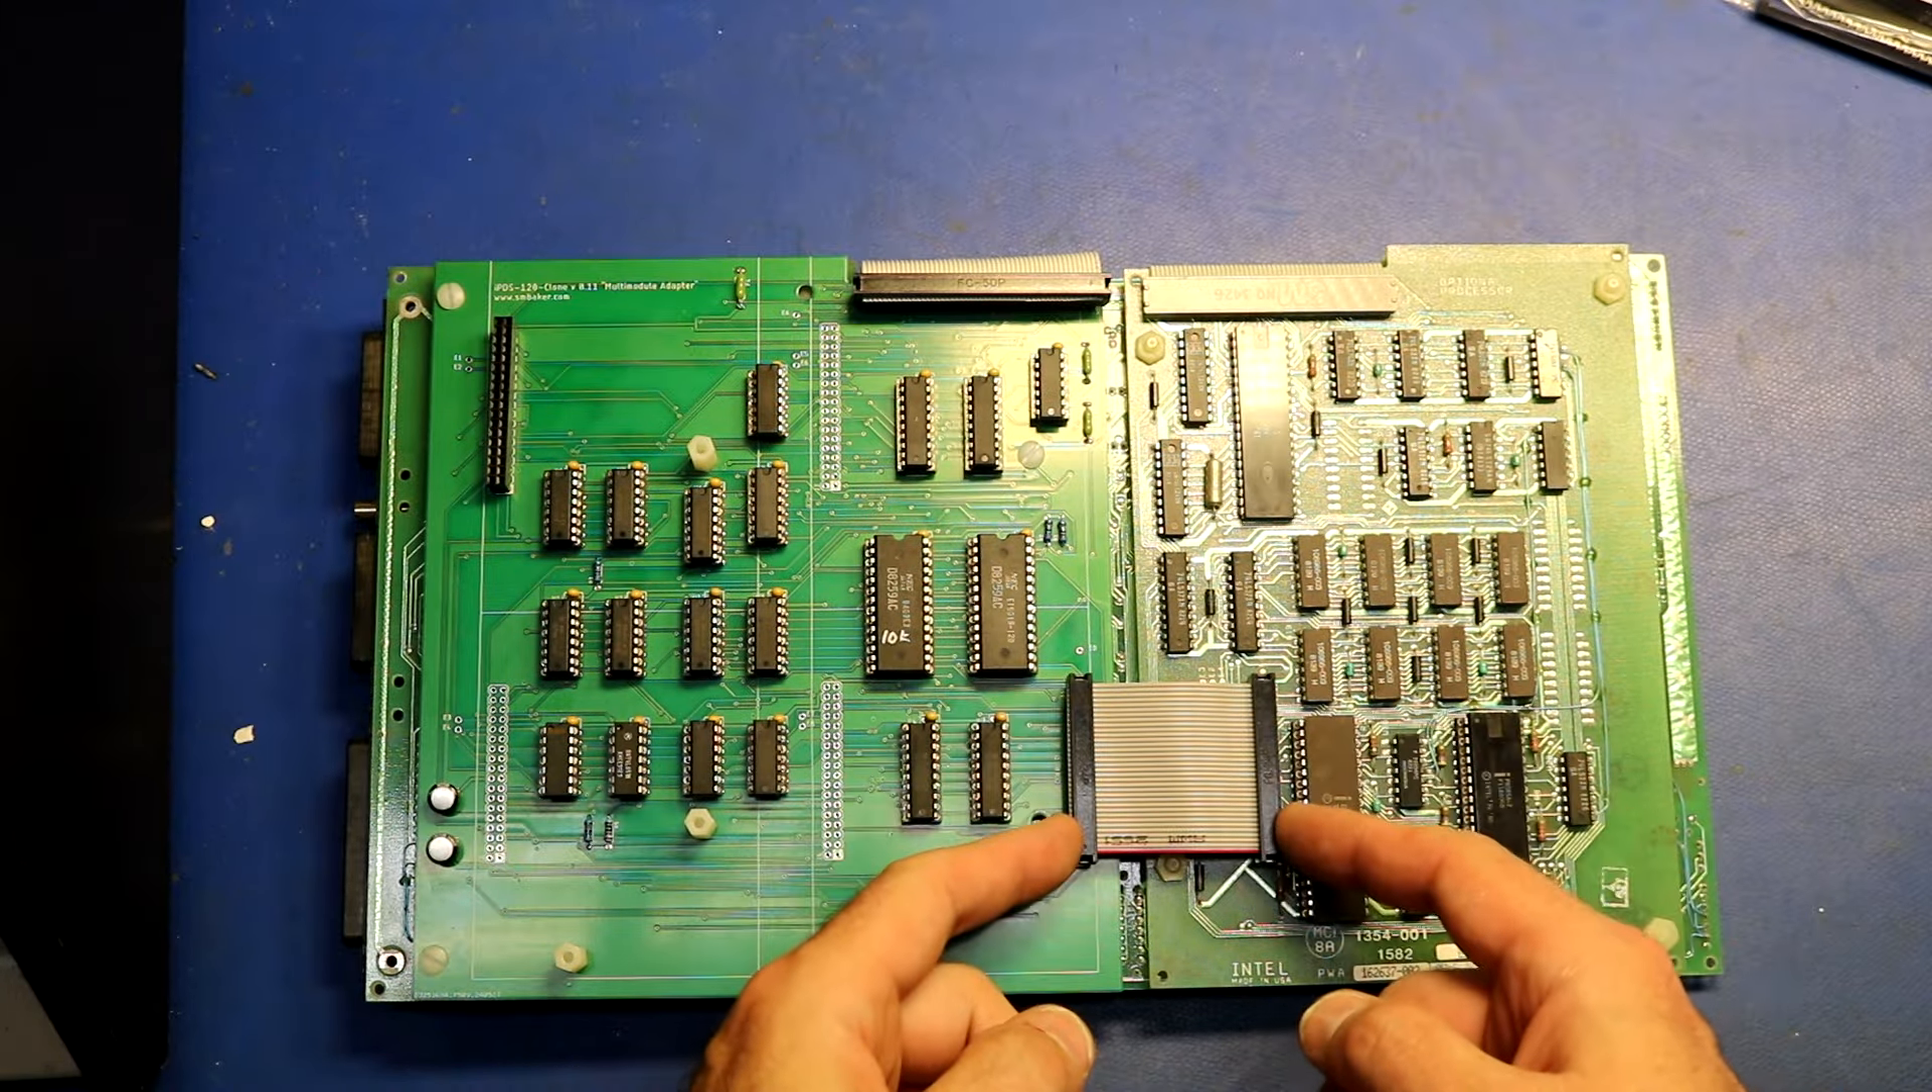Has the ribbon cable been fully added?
Yes.